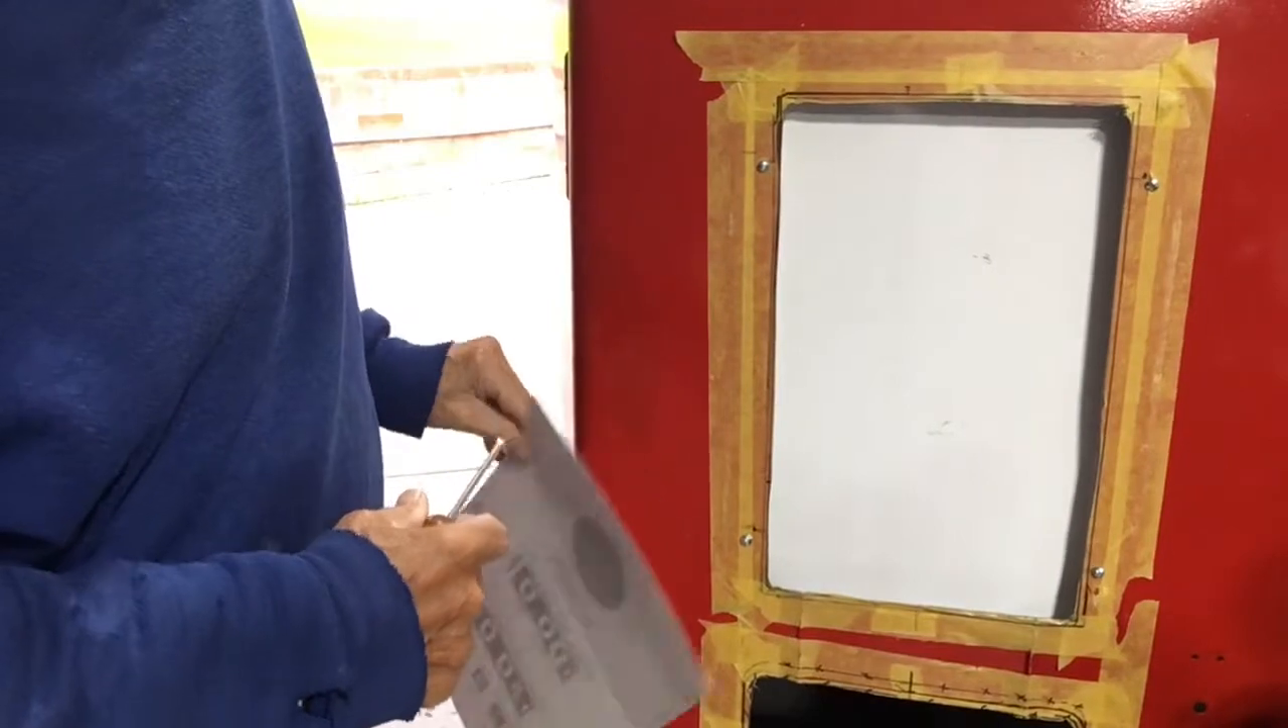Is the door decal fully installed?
No.